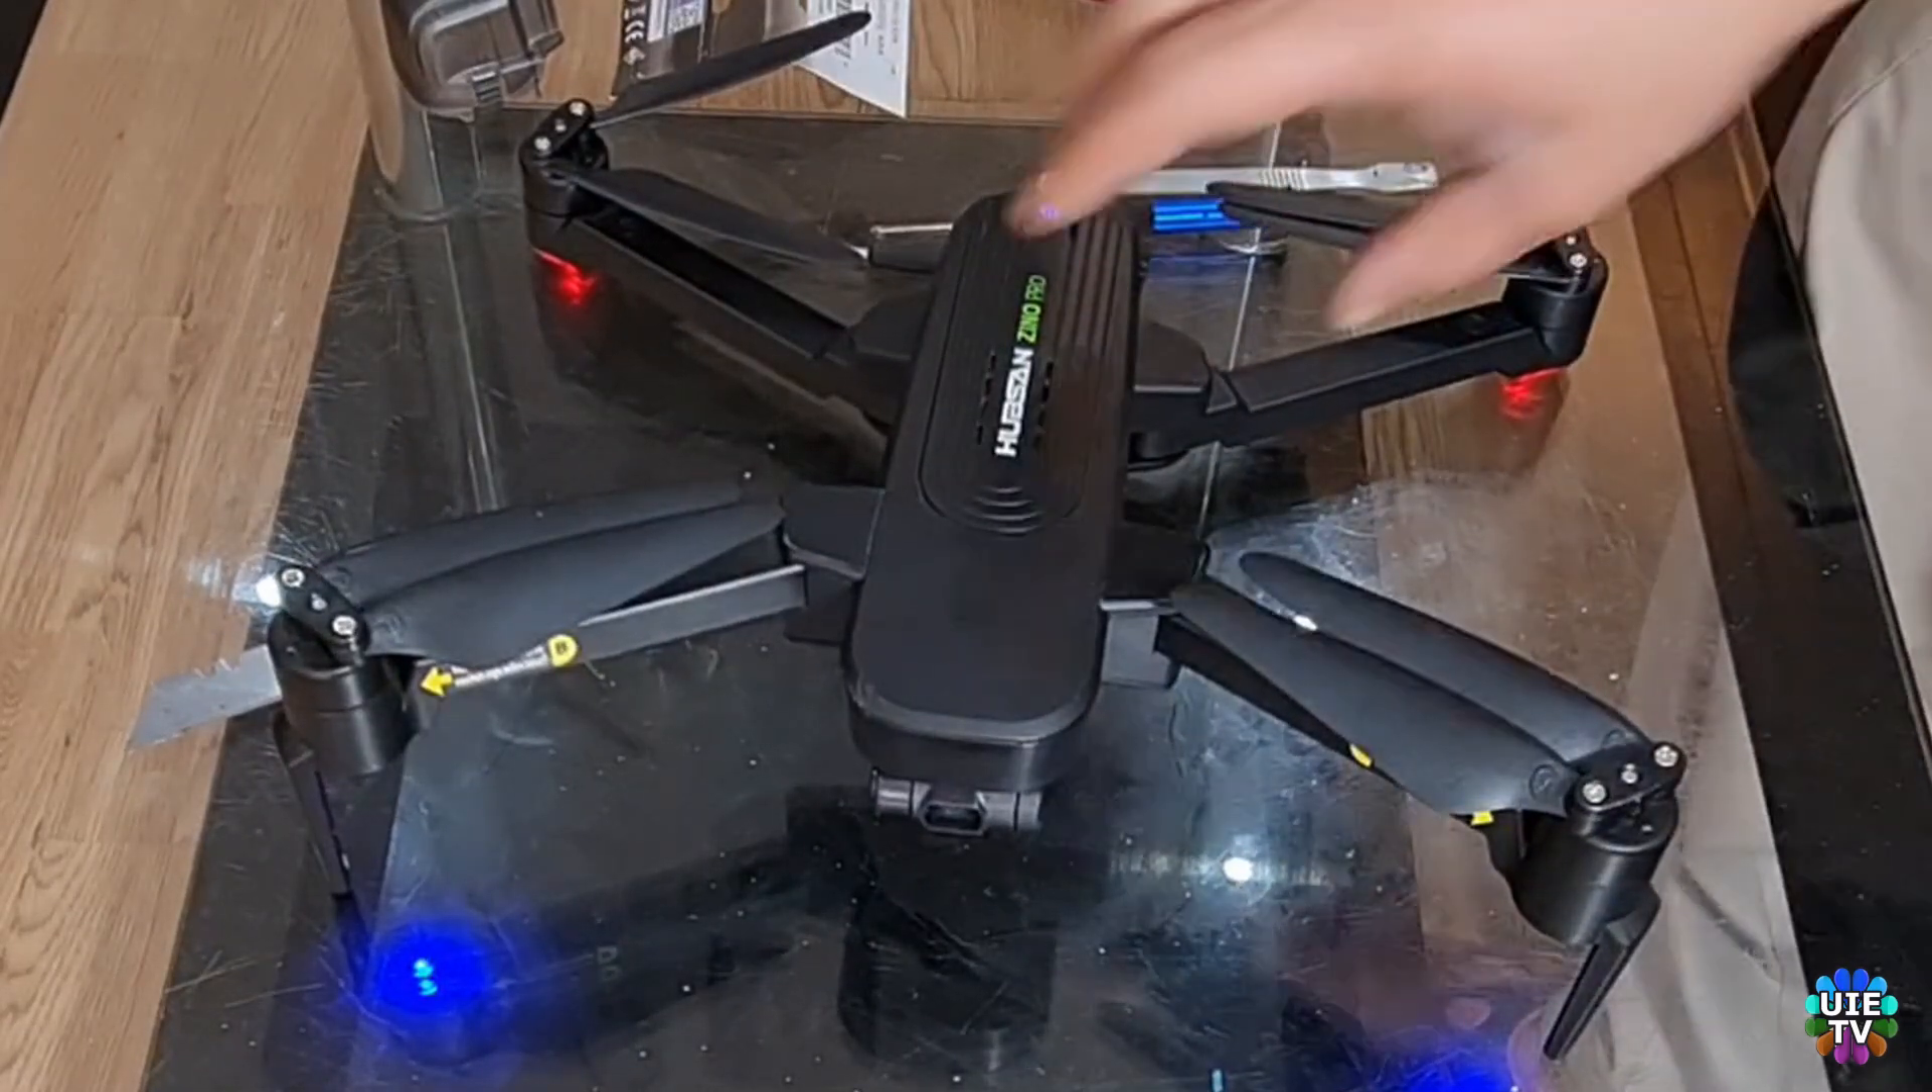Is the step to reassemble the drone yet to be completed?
No.